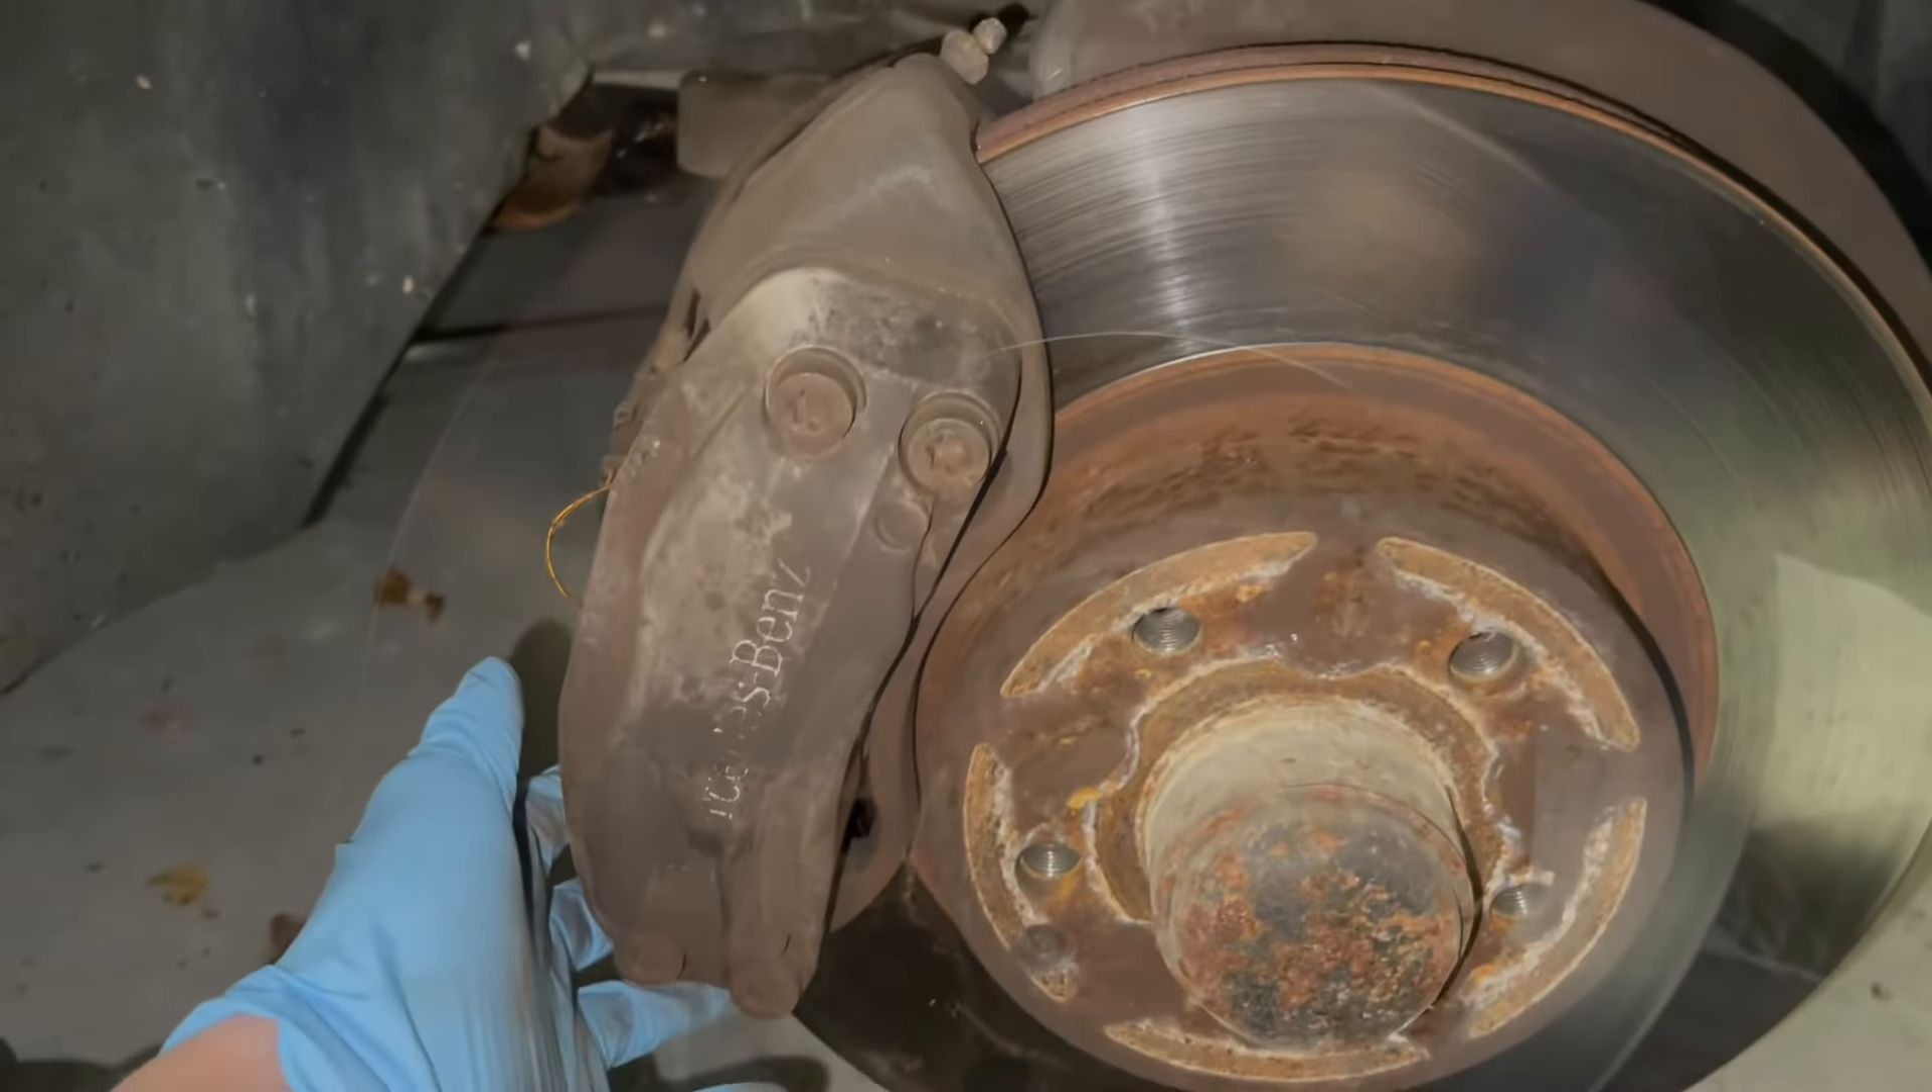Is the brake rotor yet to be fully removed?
Yes.